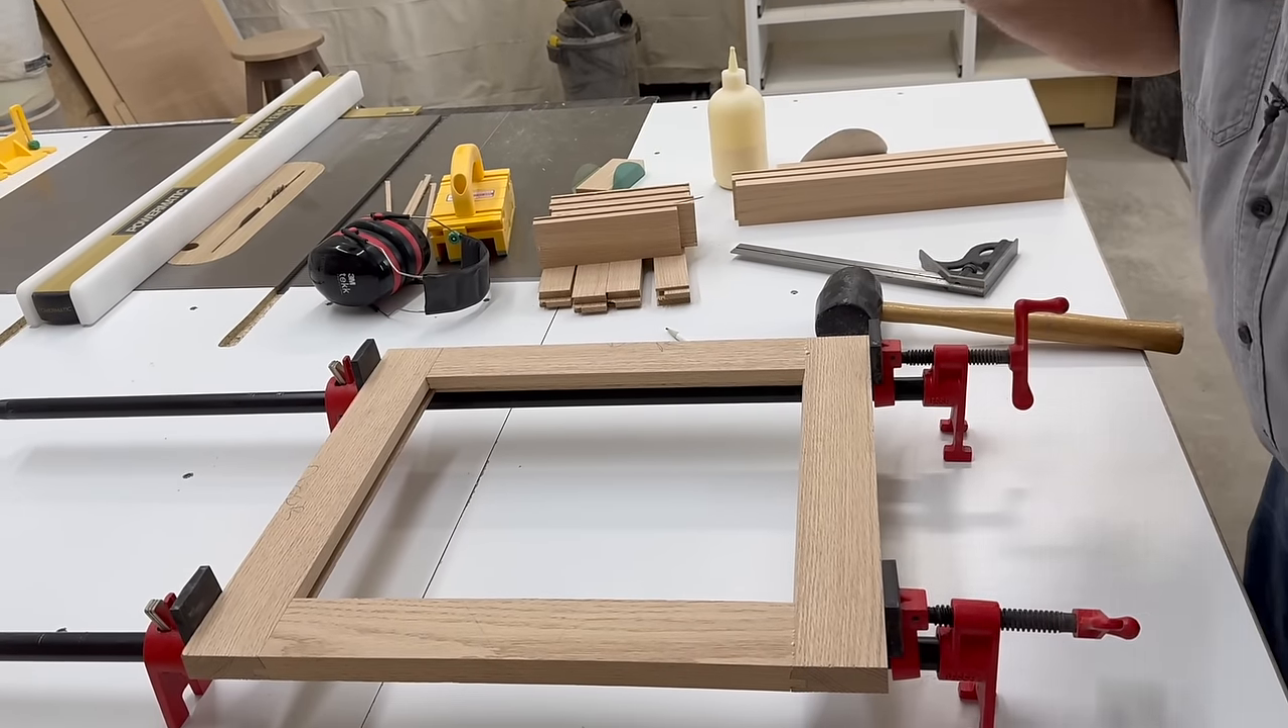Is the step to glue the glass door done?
Yes.